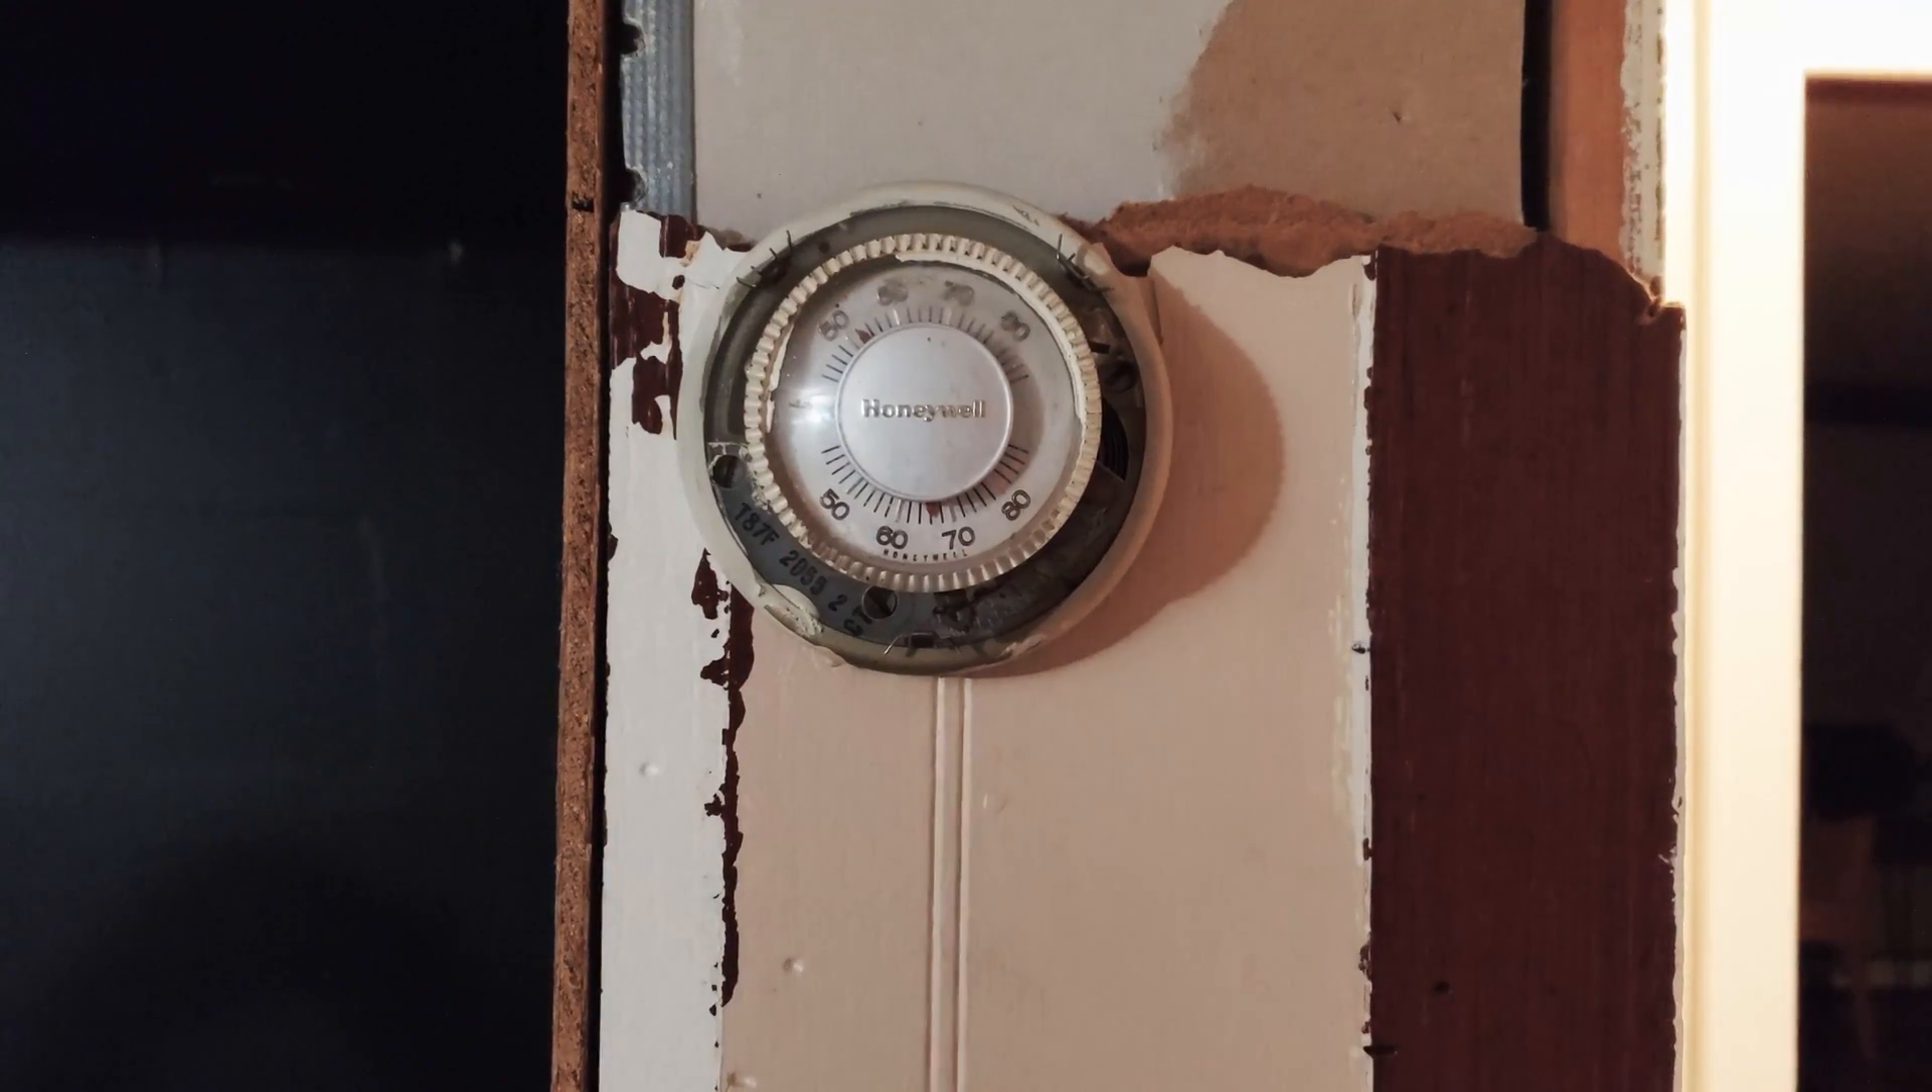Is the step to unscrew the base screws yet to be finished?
Yes.